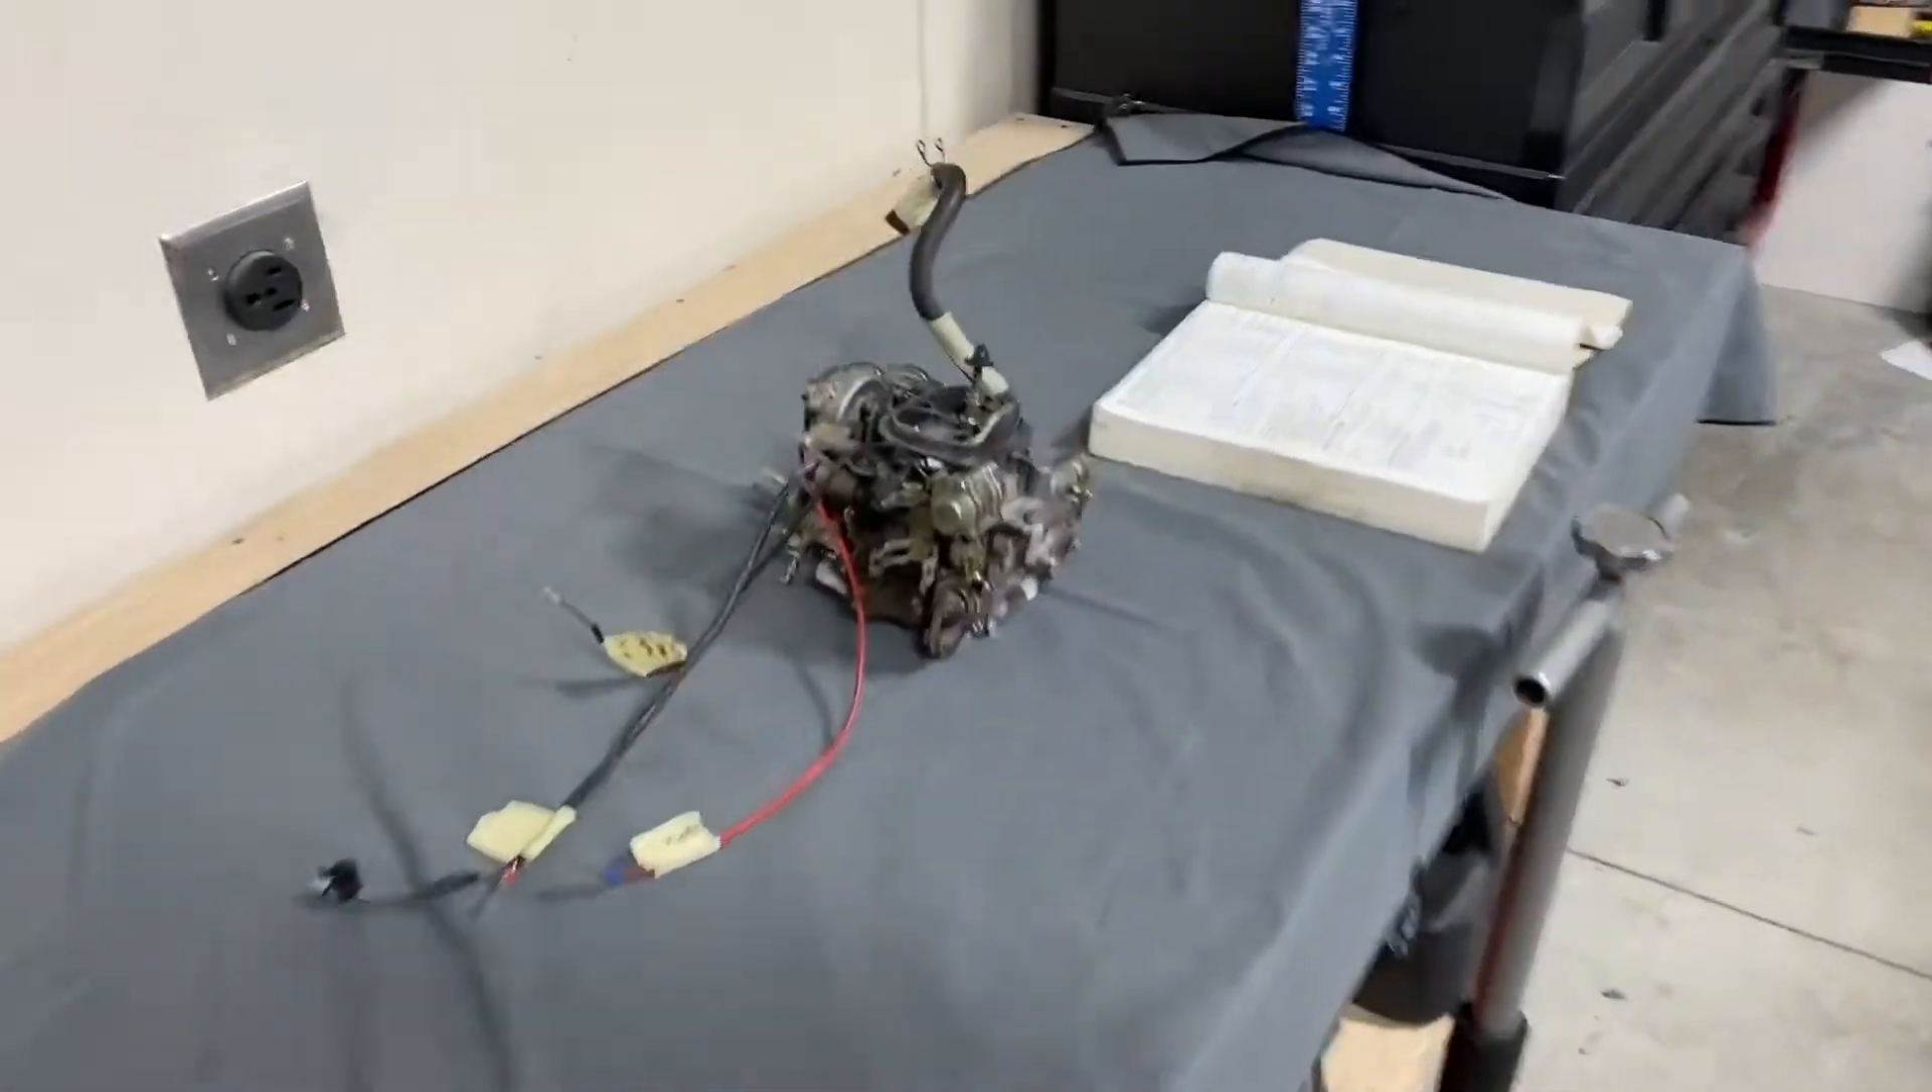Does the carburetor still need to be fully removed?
No.